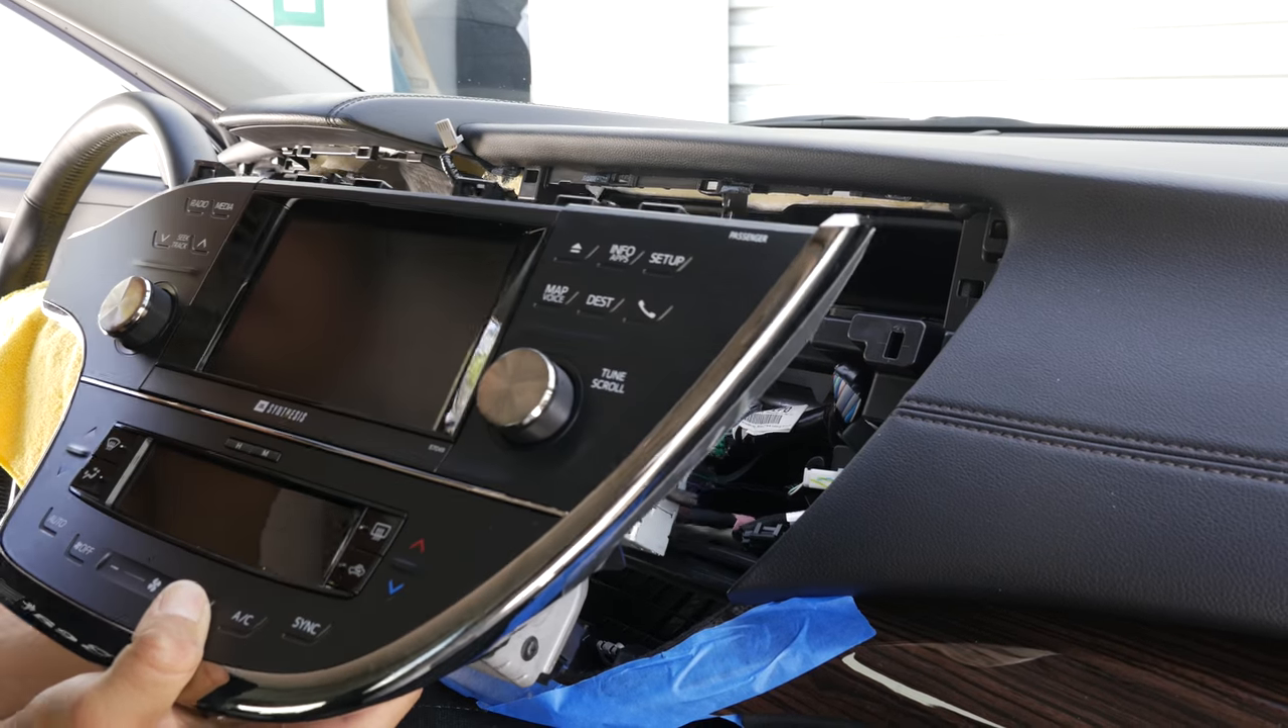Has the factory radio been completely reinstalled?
No.